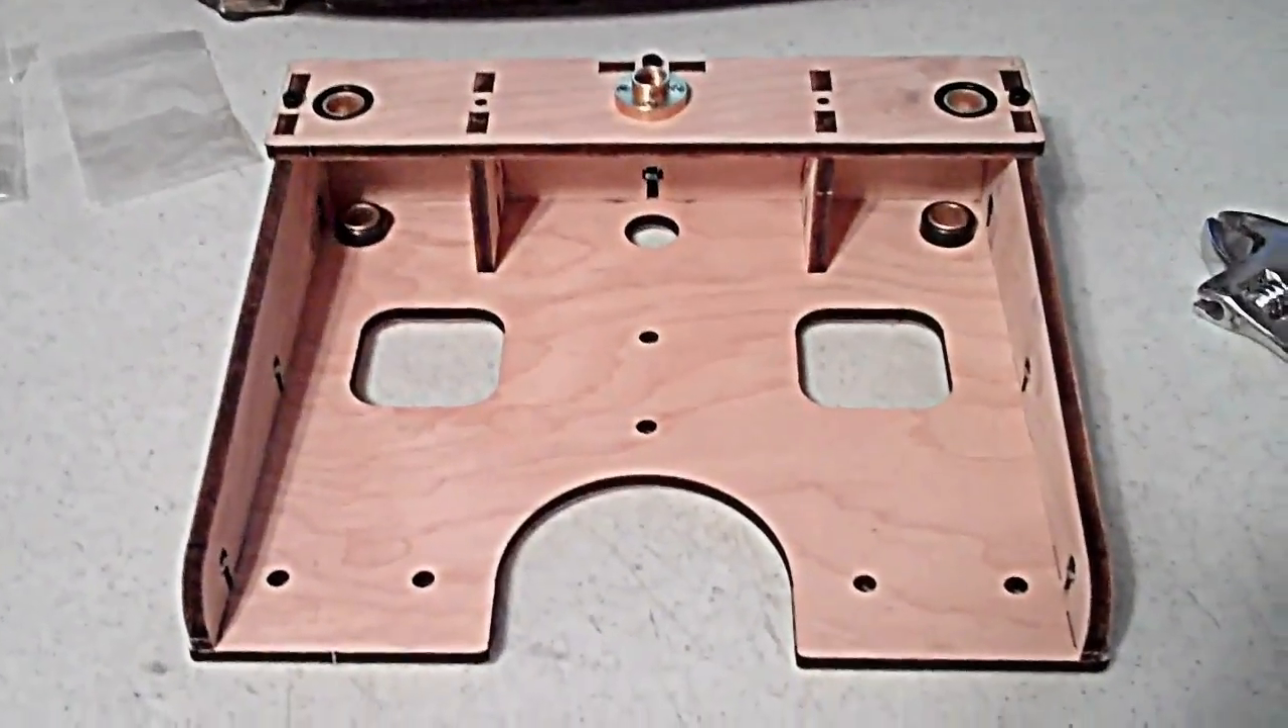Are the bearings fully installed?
Yes.